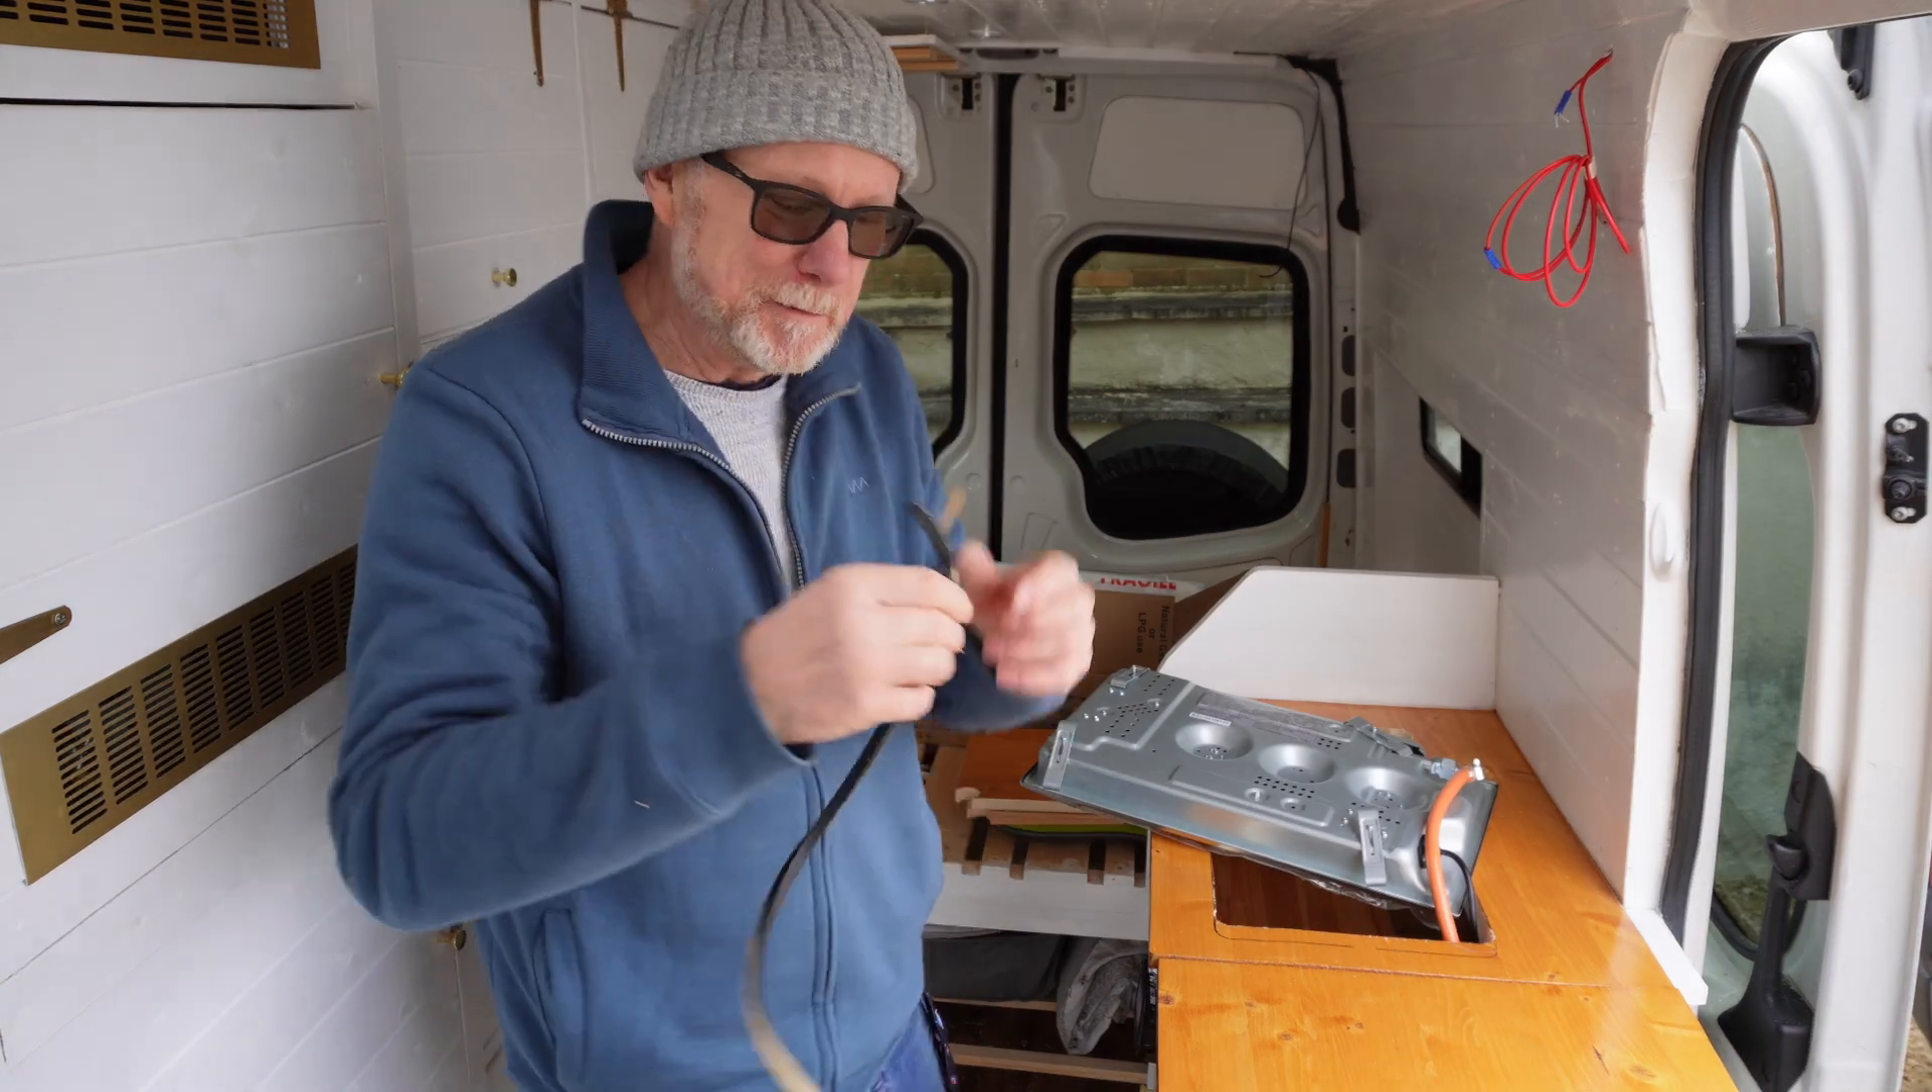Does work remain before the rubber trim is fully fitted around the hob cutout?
Yes.